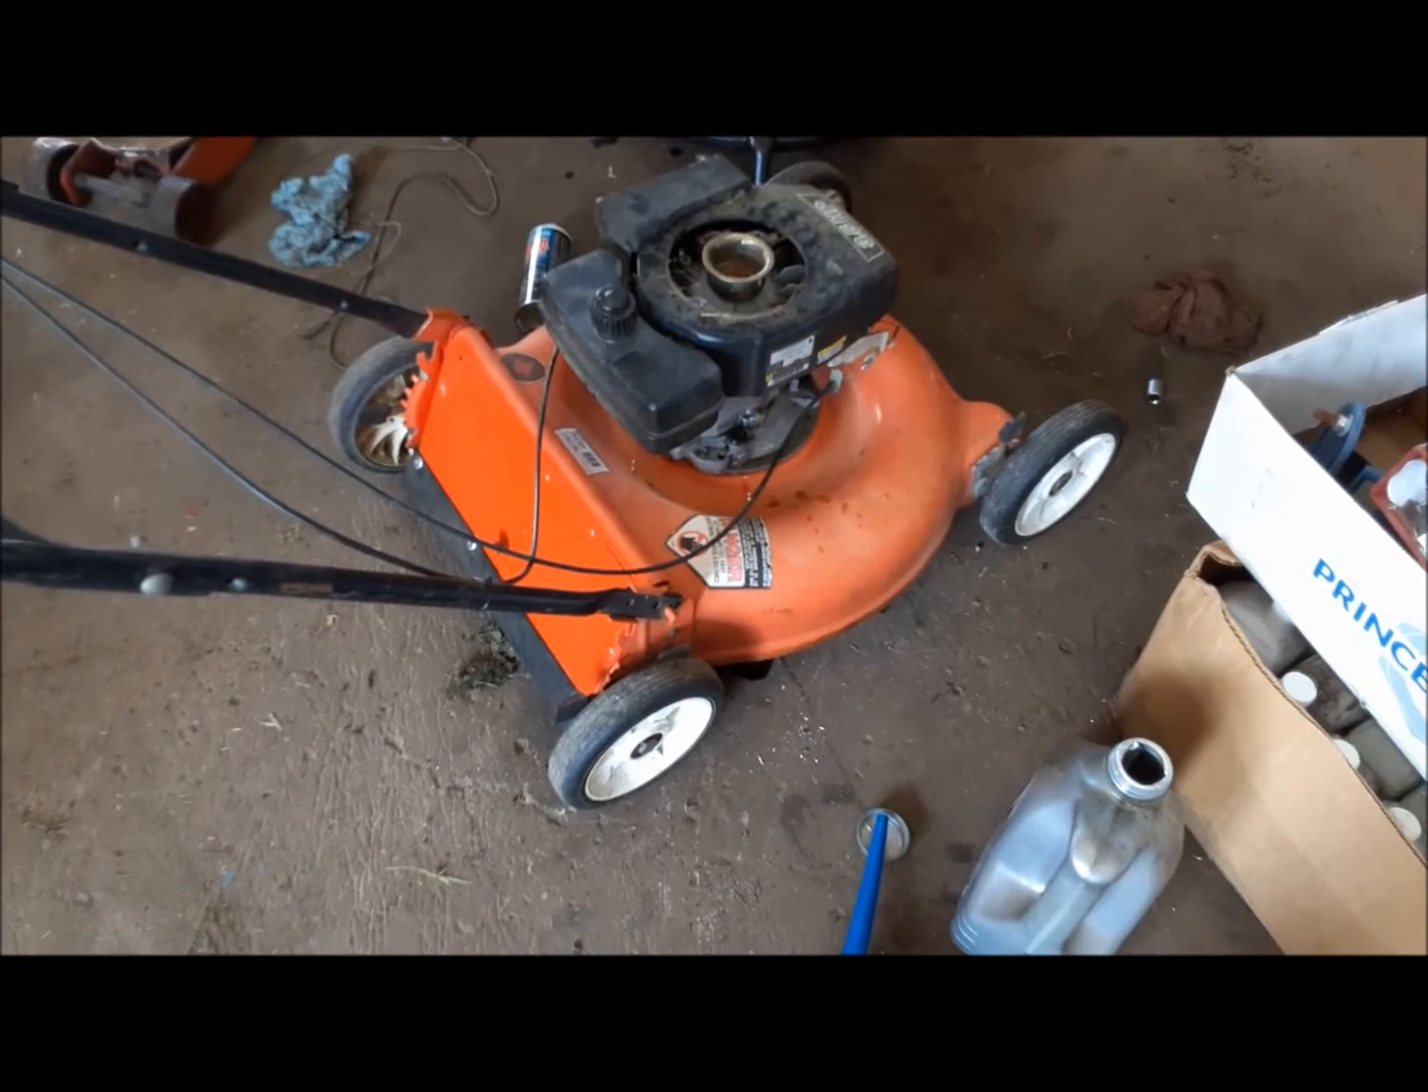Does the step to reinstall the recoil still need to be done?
Yes.